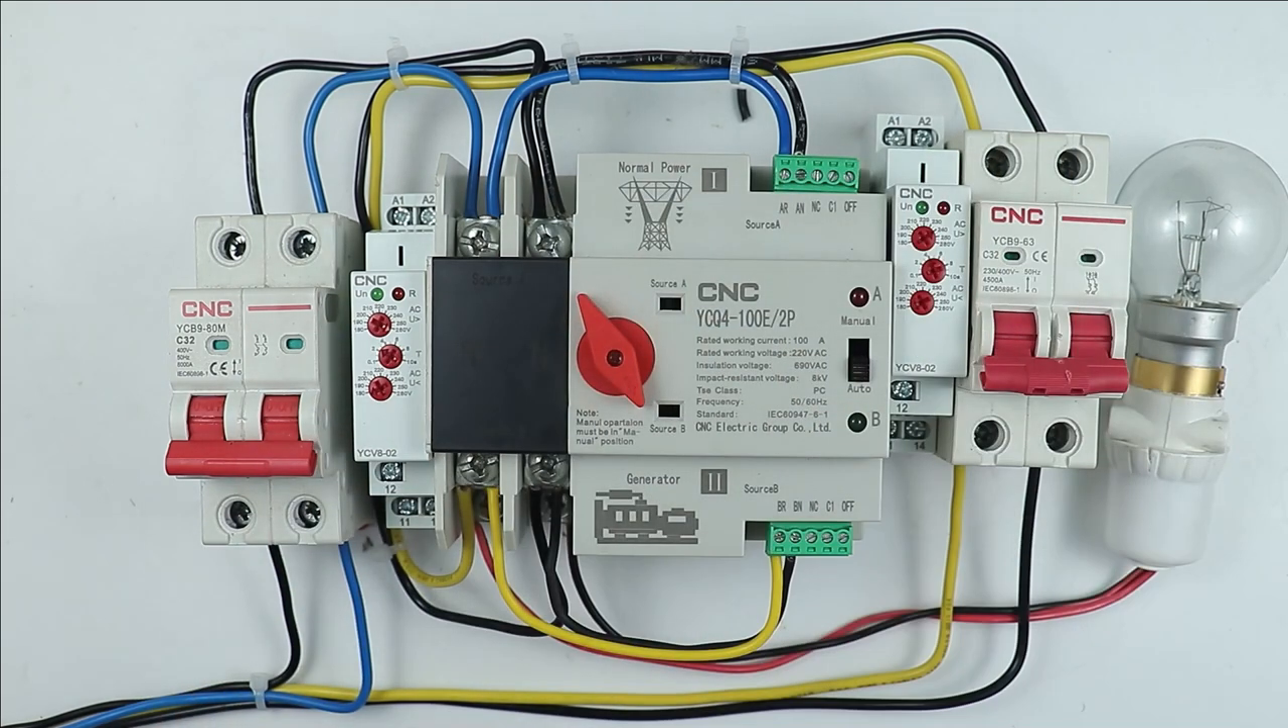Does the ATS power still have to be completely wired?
No.